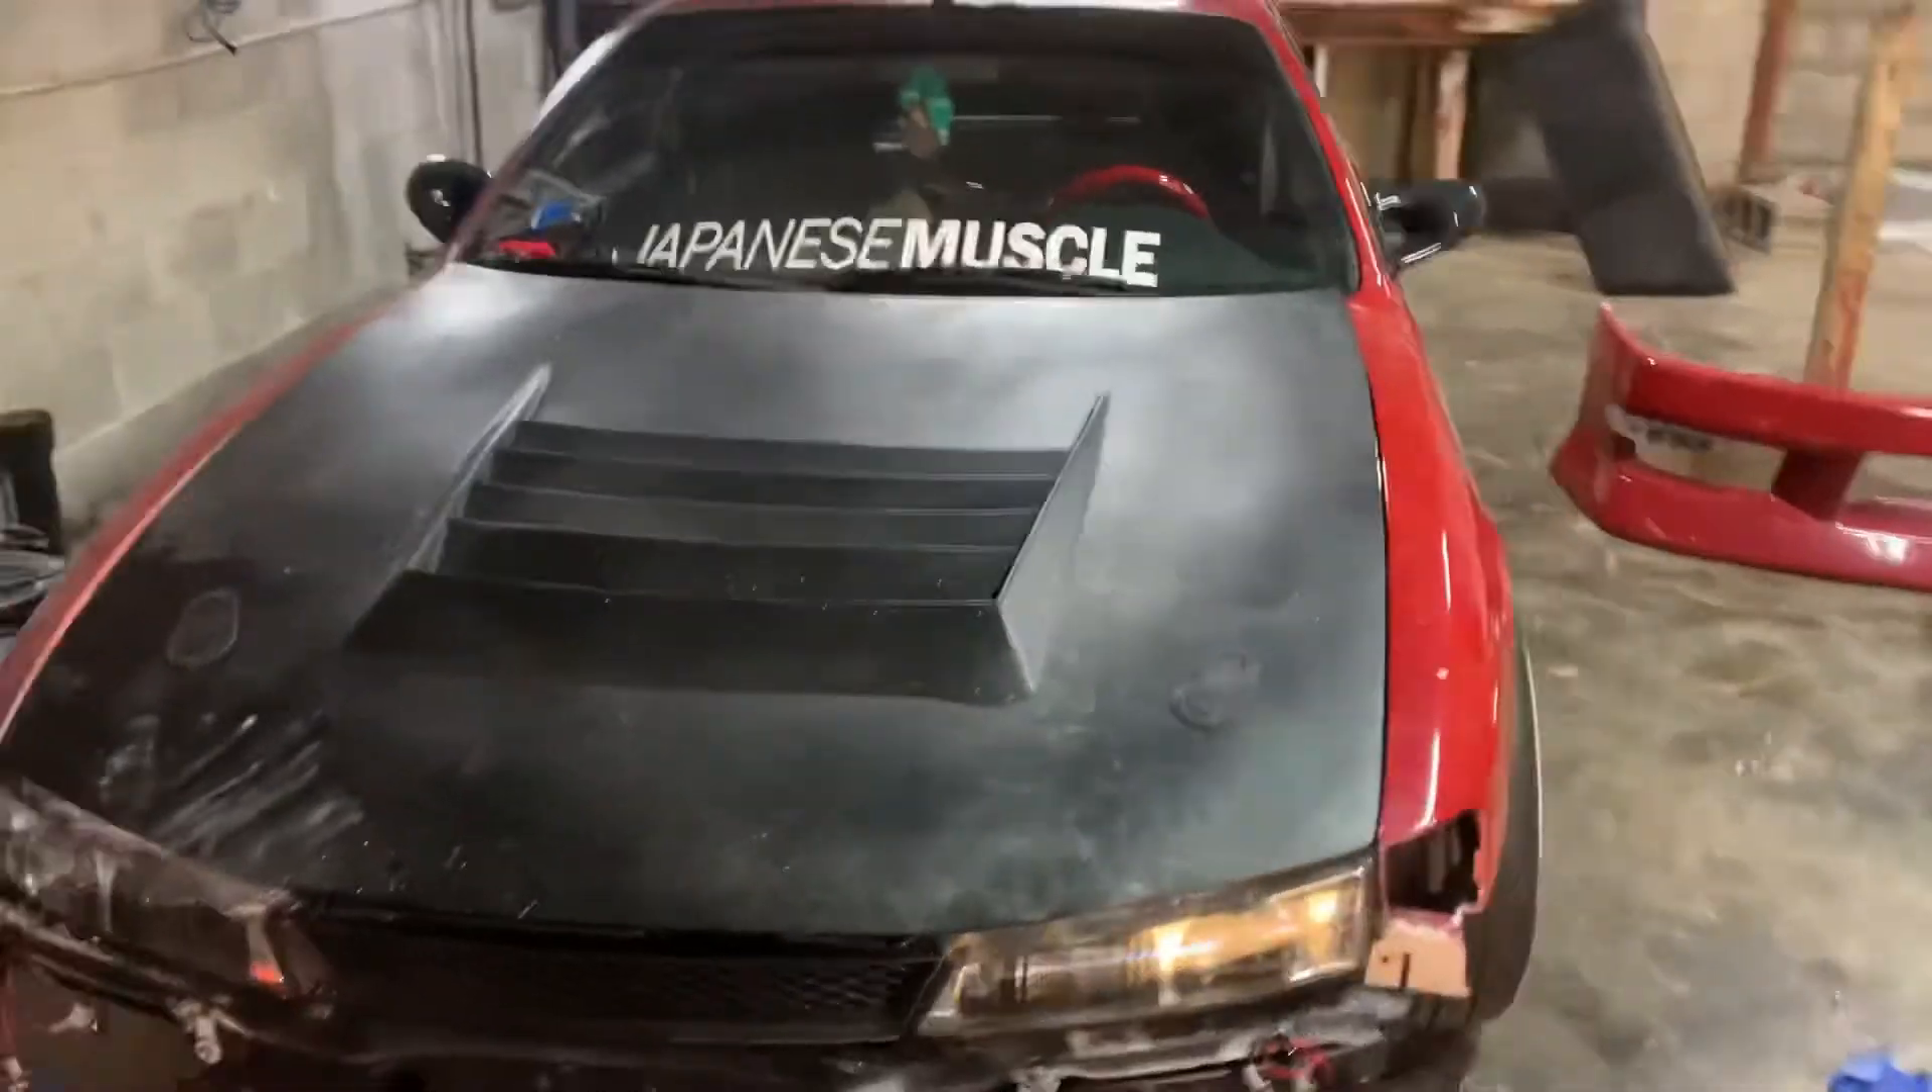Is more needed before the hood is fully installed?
No.